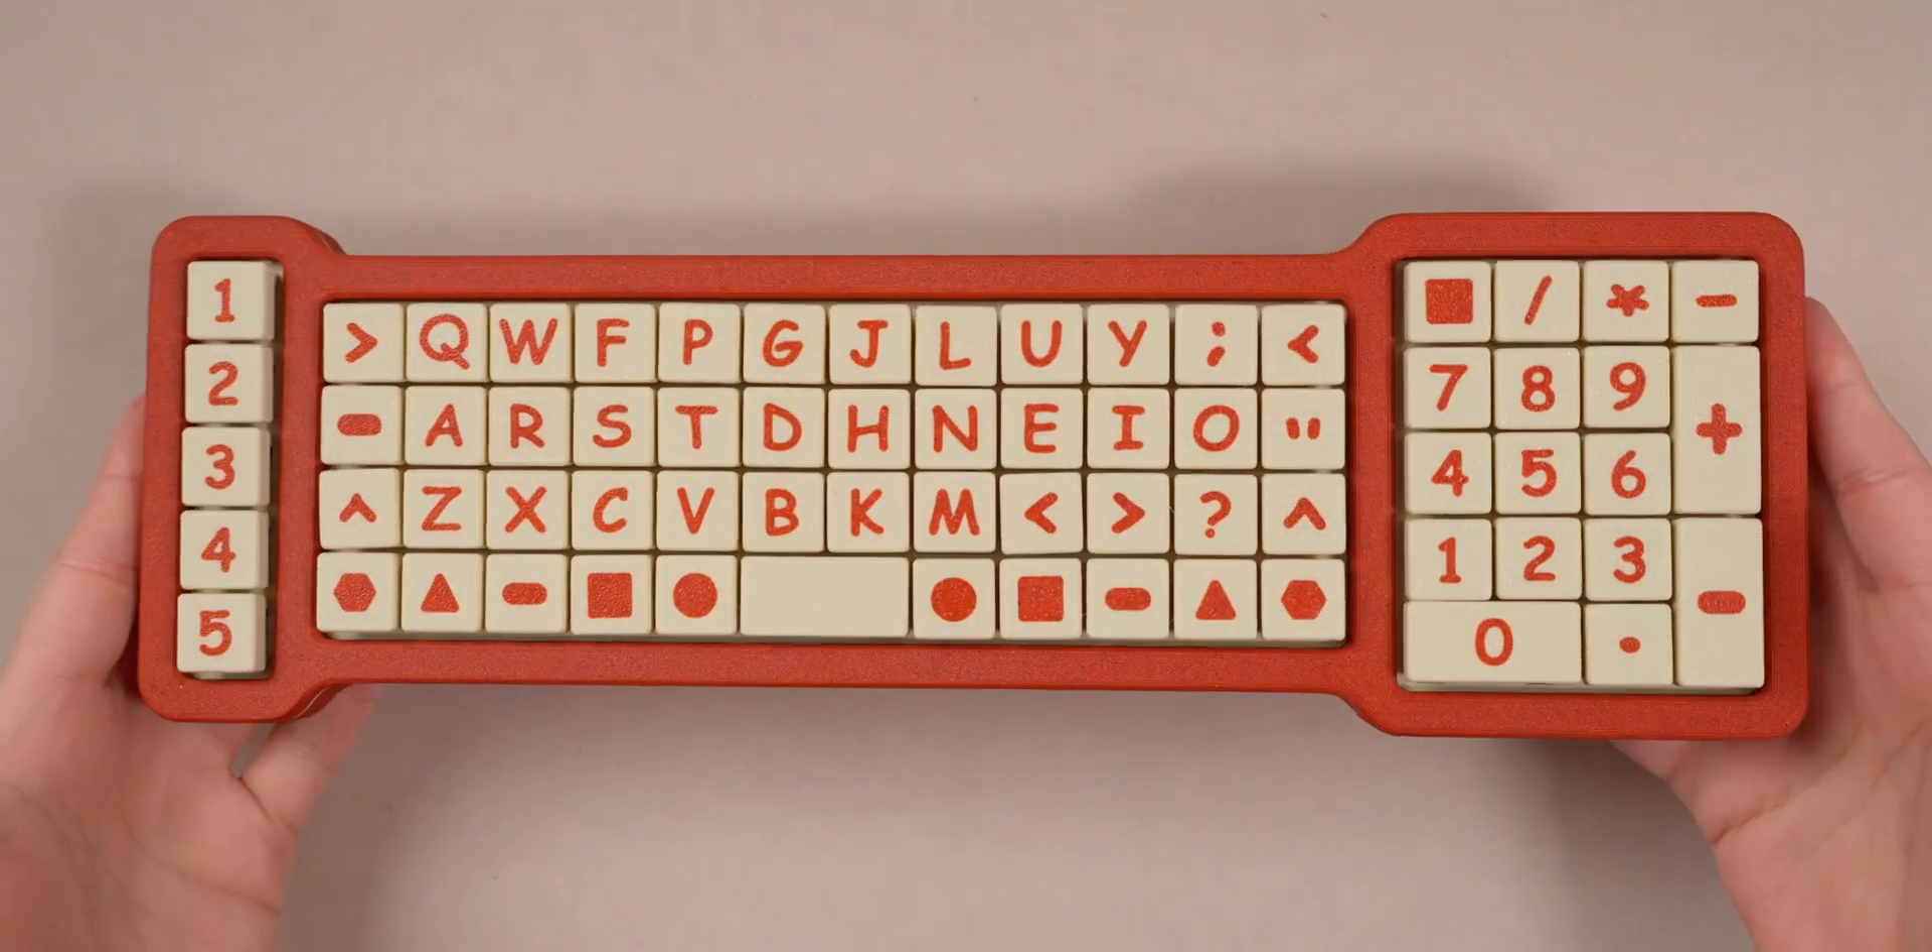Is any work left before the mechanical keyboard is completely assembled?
No.